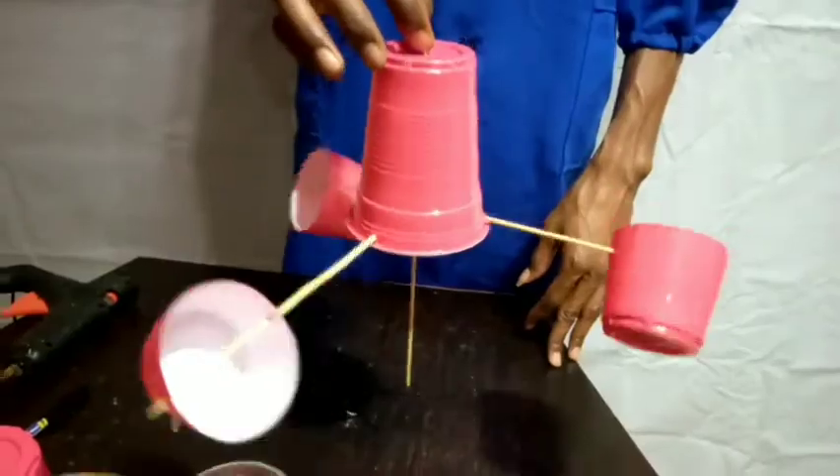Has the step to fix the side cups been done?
Yes.